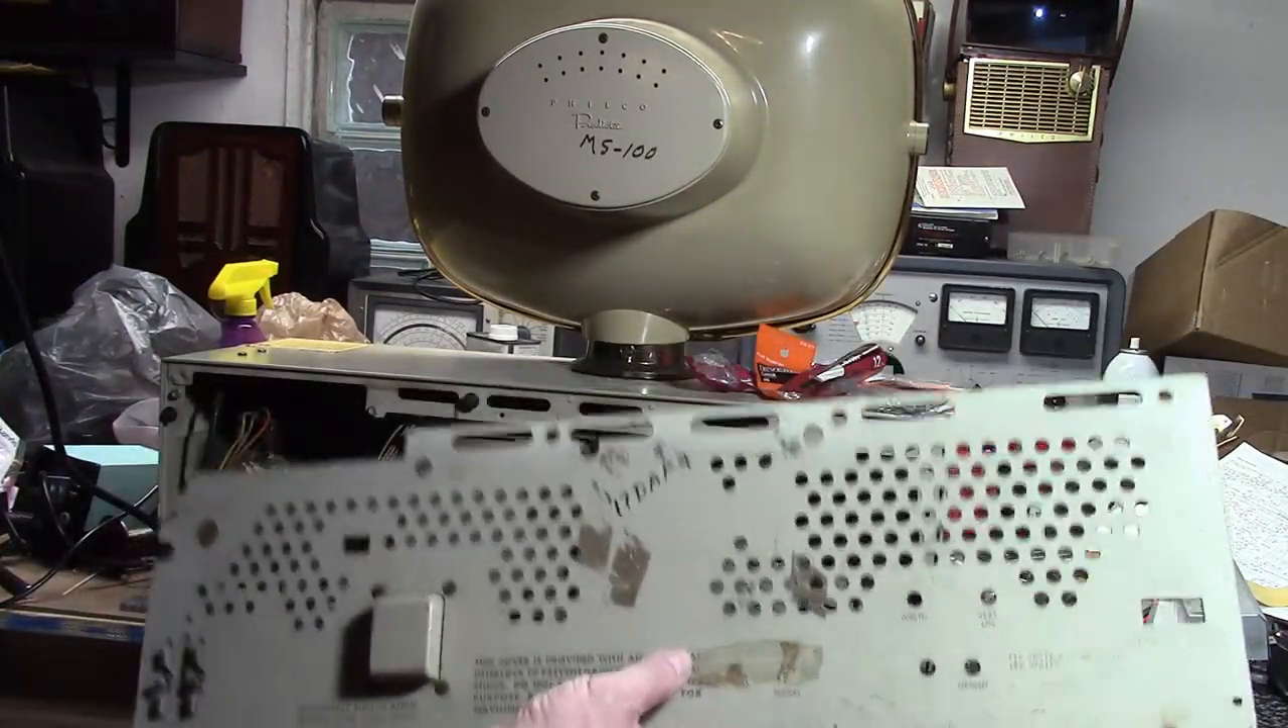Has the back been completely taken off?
Yes.